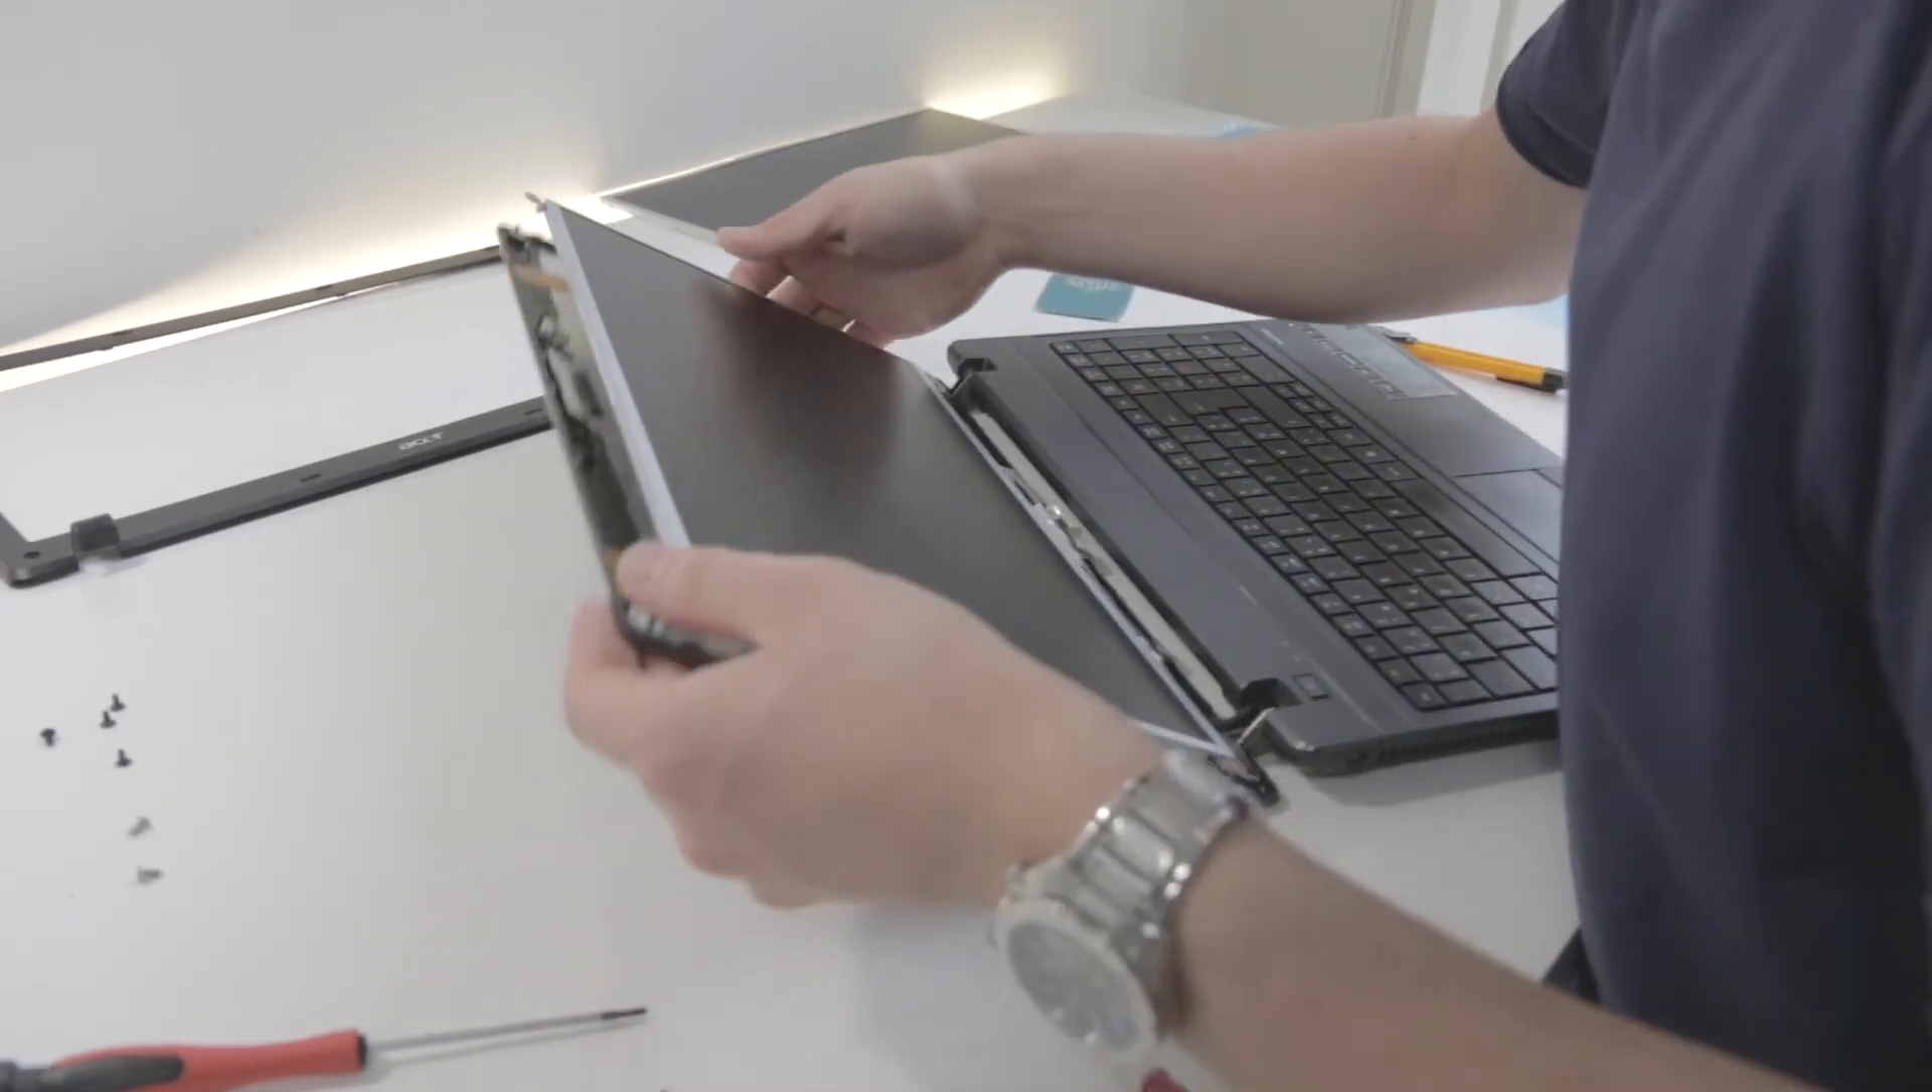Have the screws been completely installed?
No.